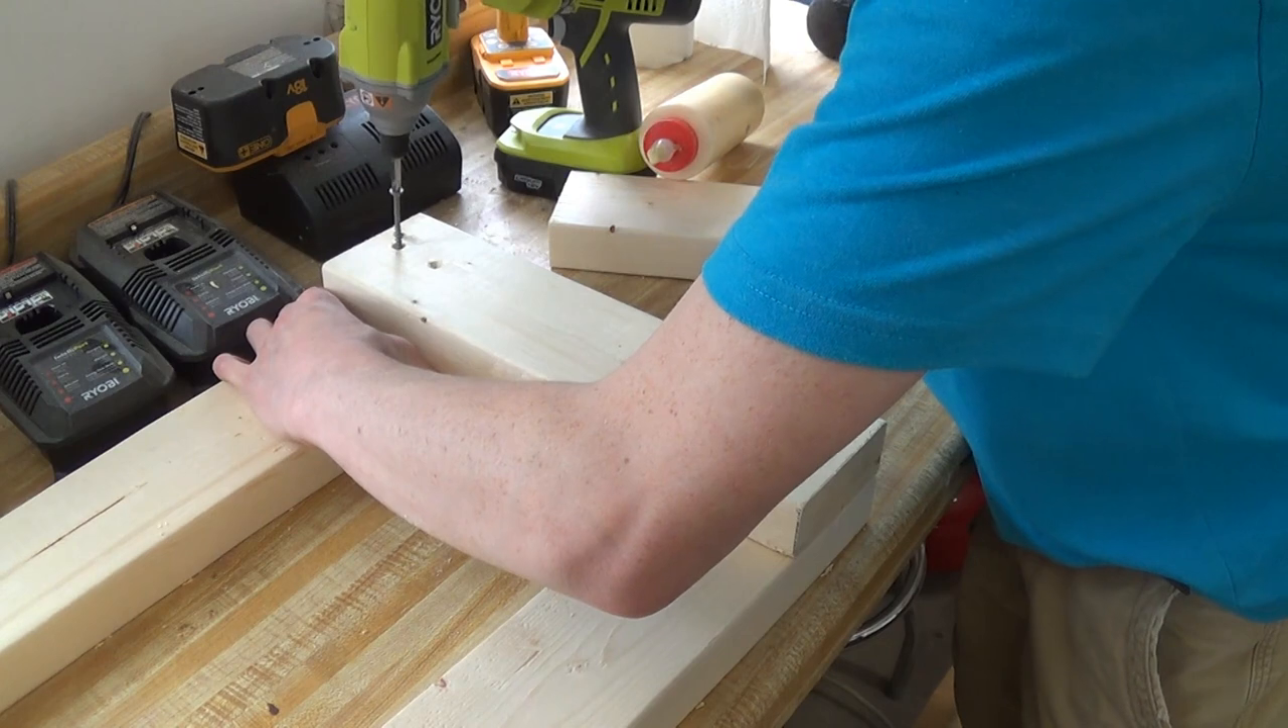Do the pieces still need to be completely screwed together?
Yes.